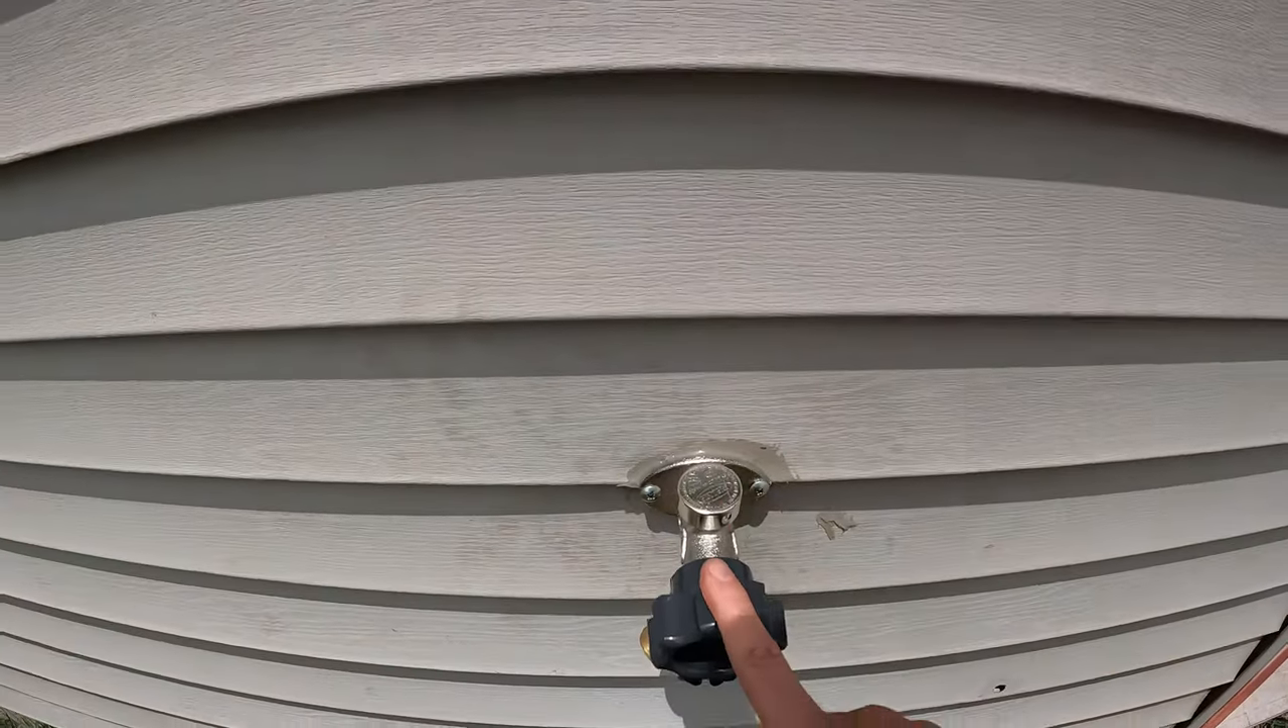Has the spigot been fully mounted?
Yes.